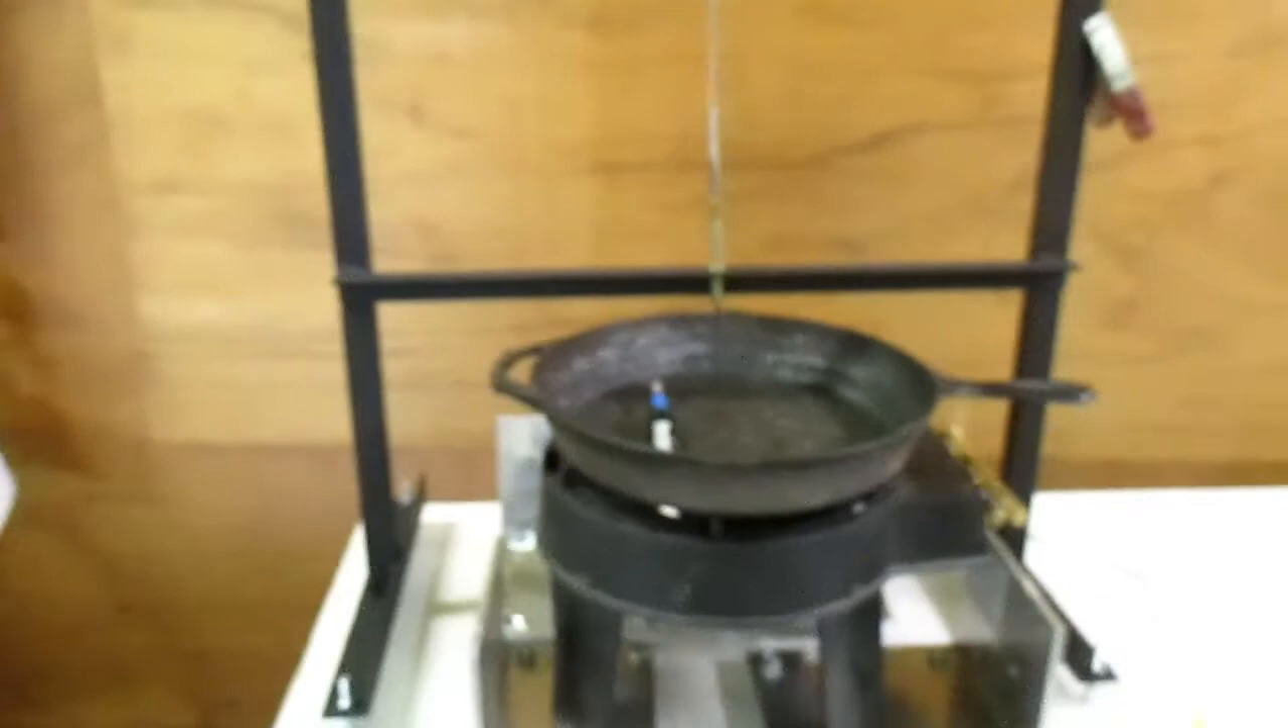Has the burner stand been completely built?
Yes.